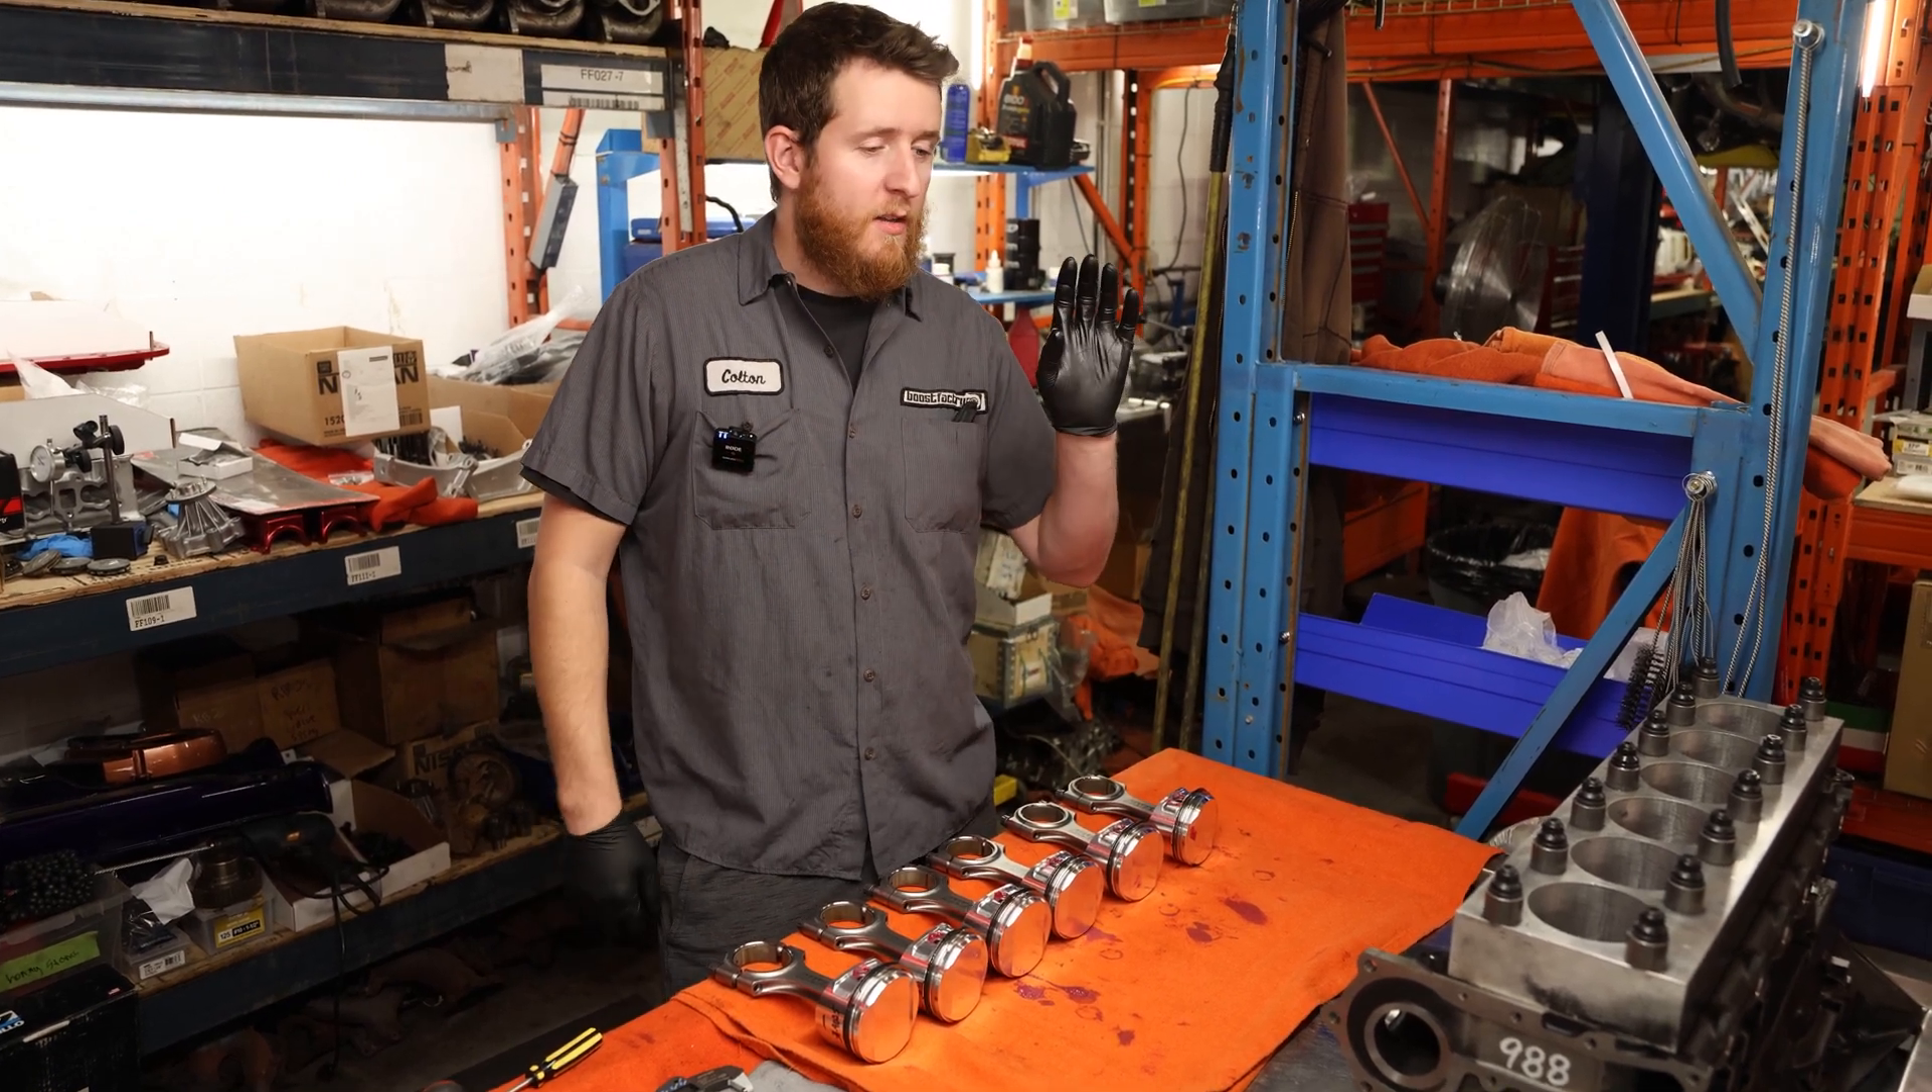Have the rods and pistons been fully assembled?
Yes.